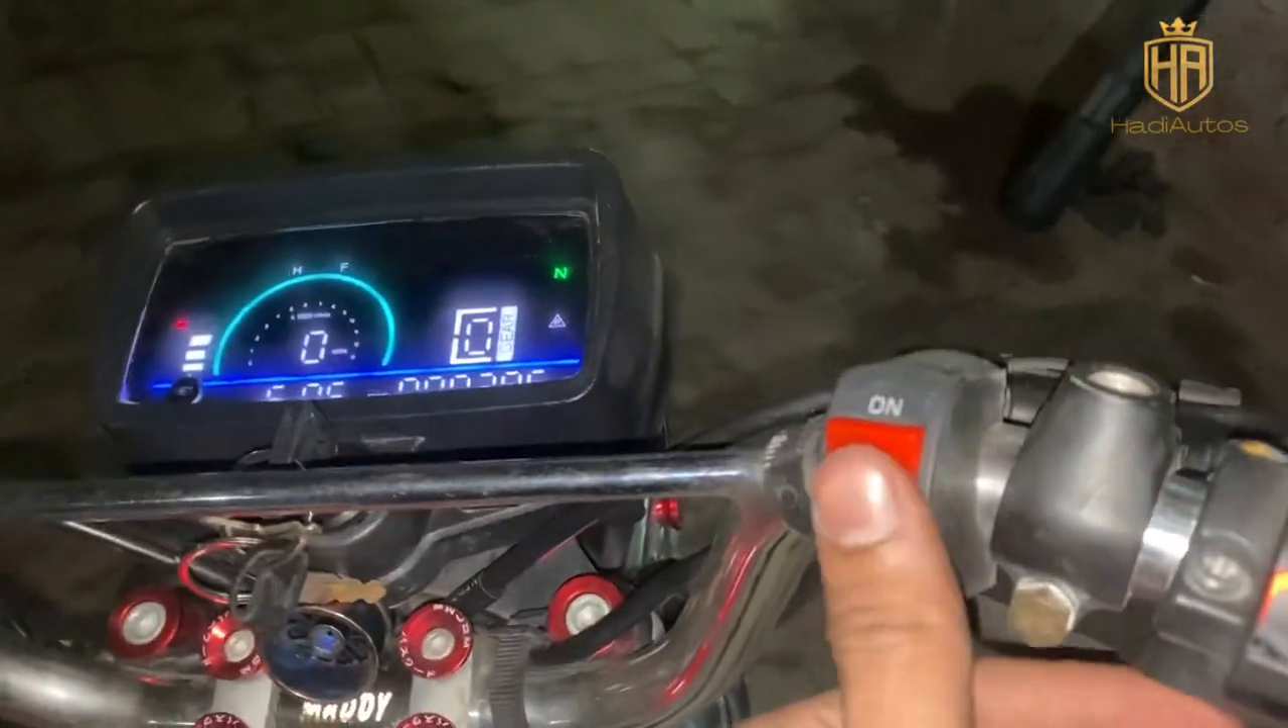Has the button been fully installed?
Yes.